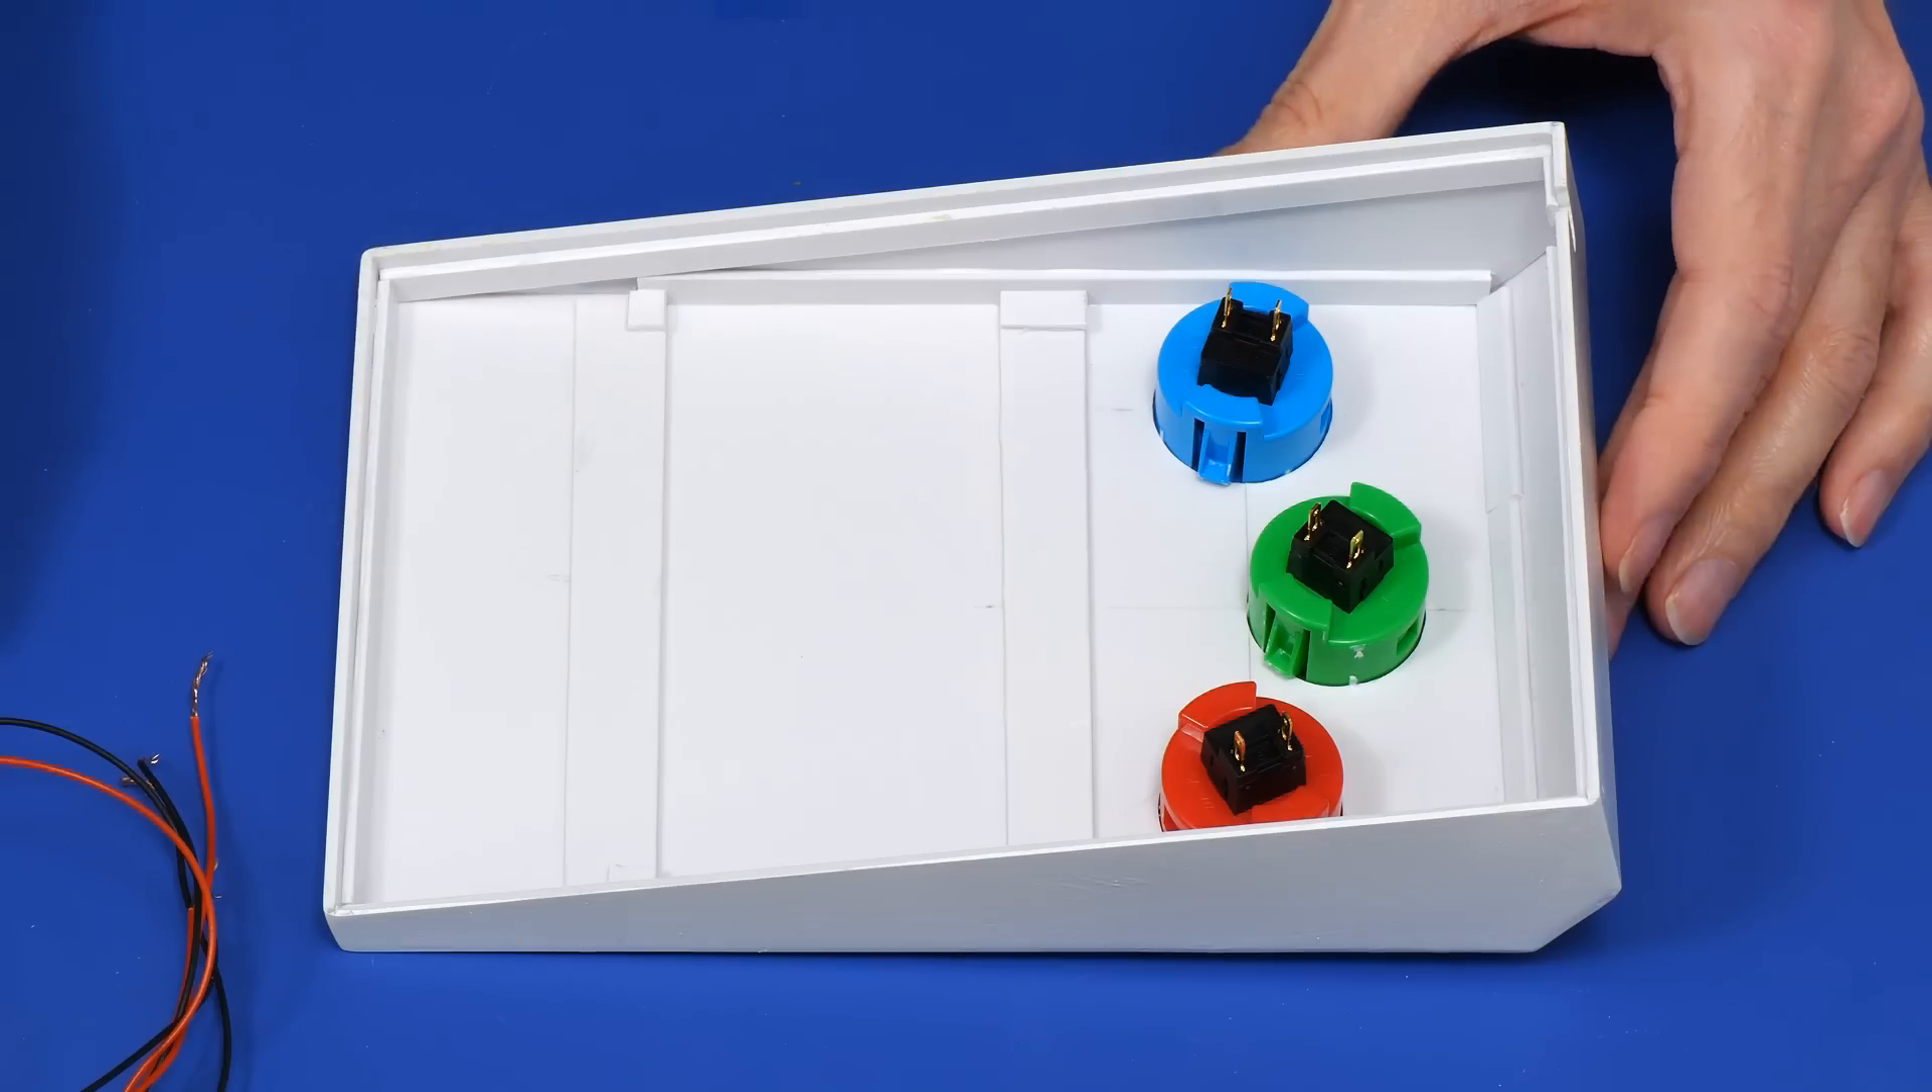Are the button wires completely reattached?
No.